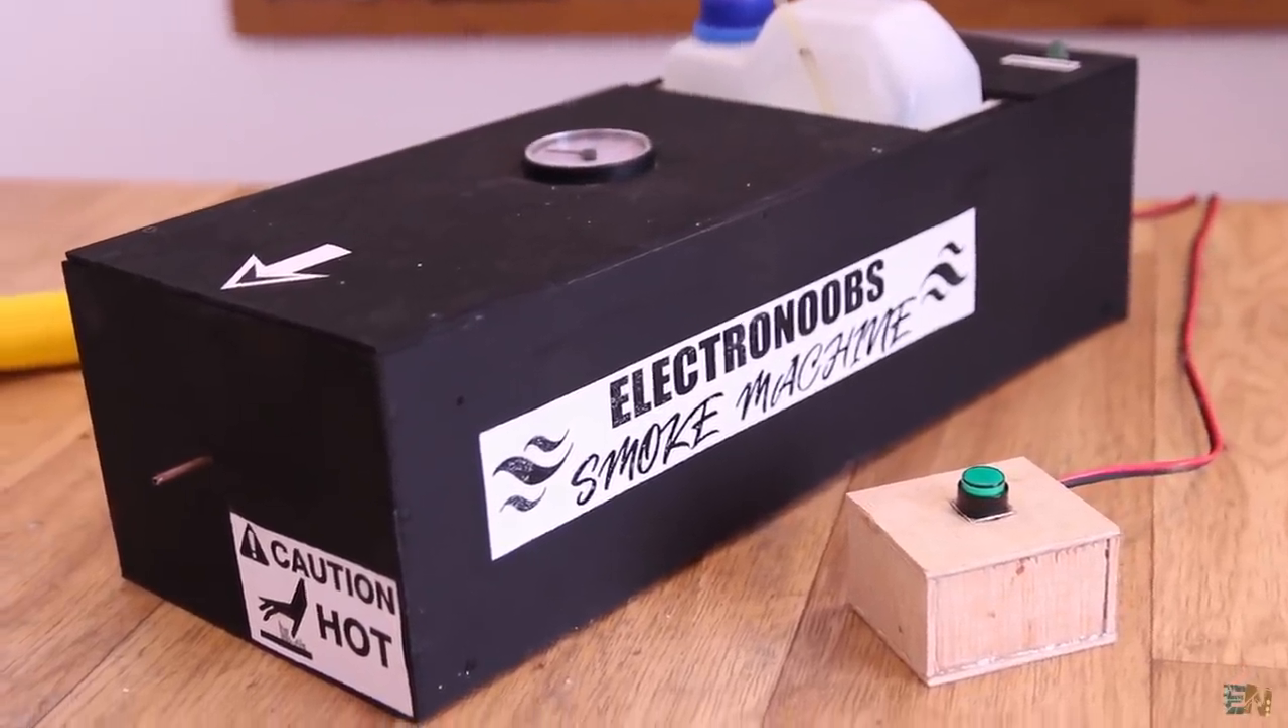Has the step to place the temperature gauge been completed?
Yes.